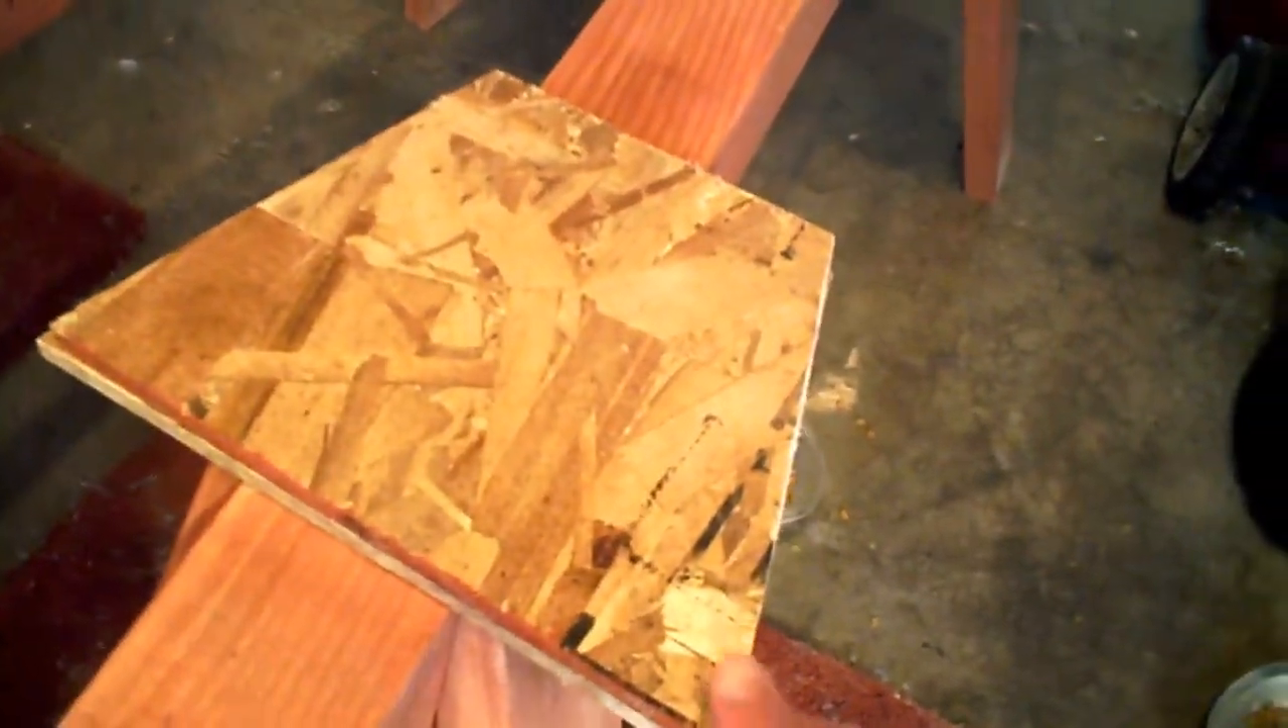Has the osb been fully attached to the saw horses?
No.